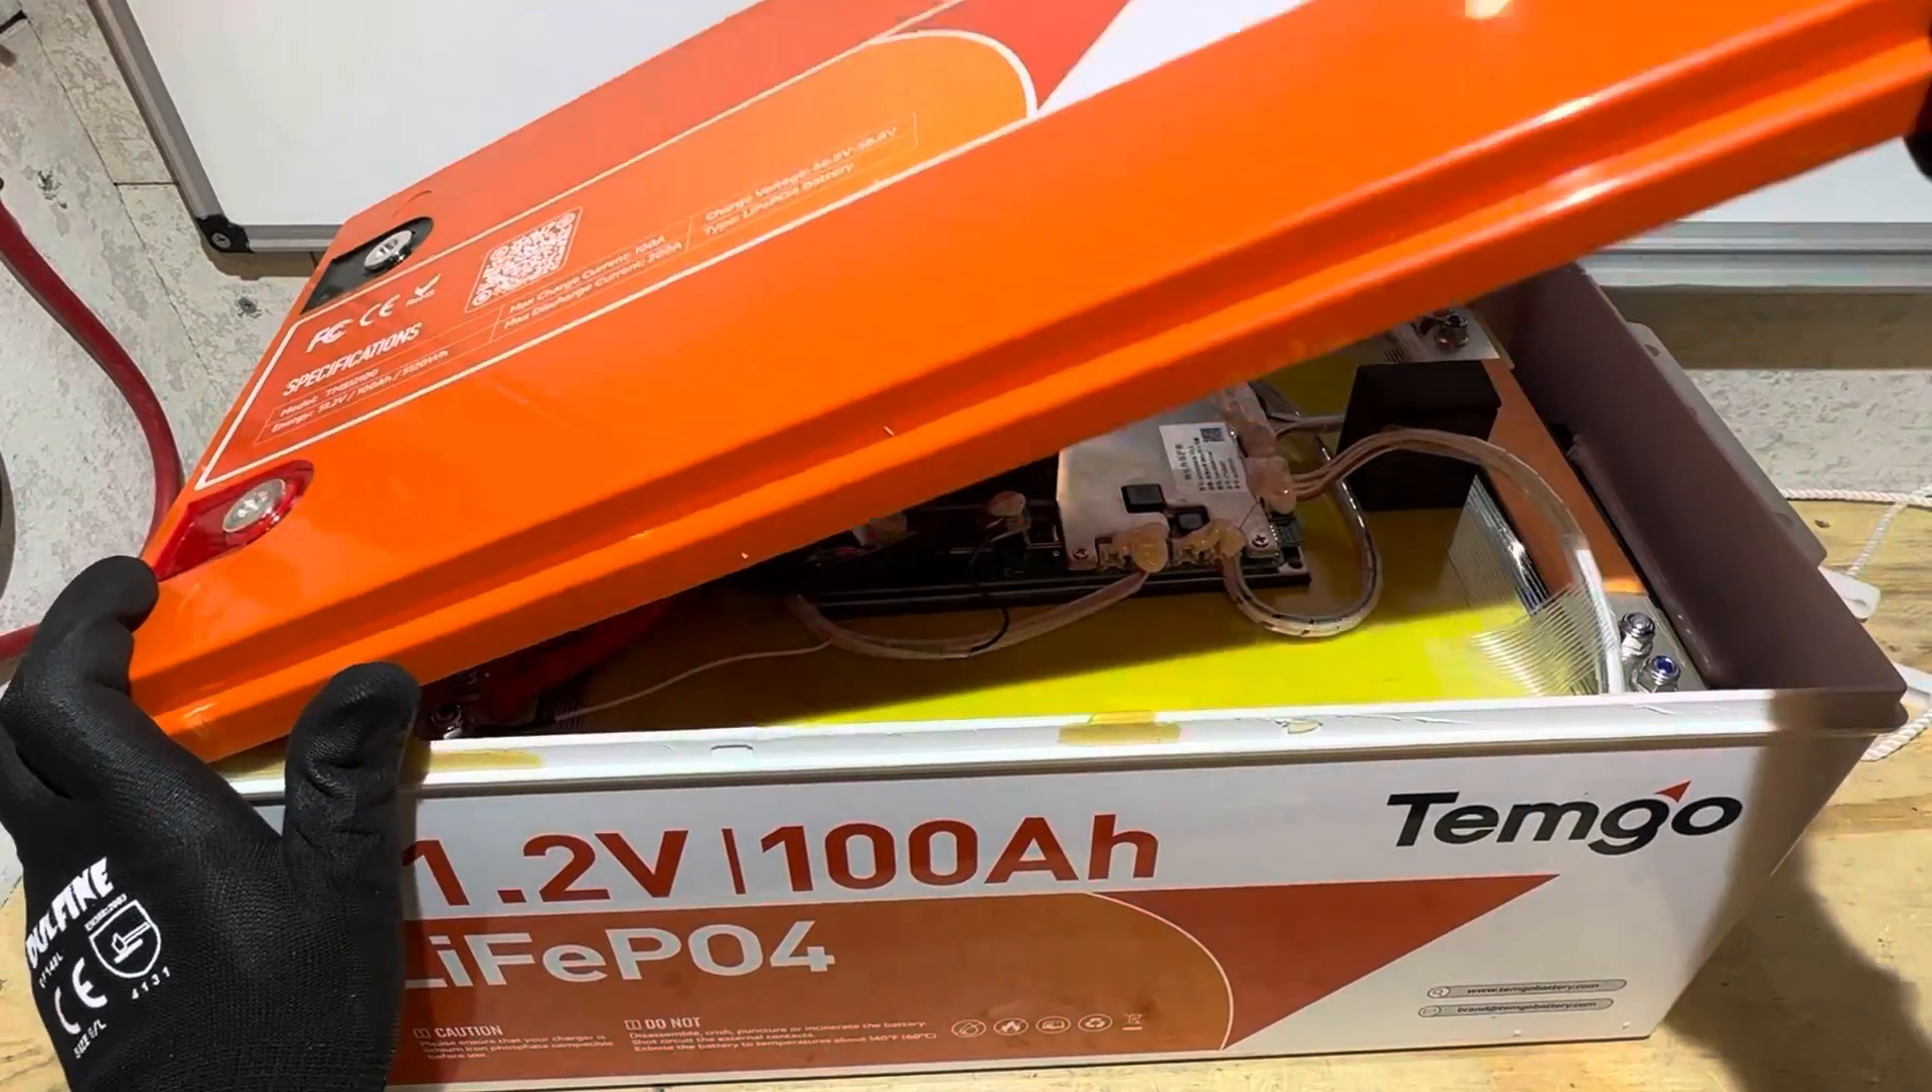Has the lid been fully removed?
No.